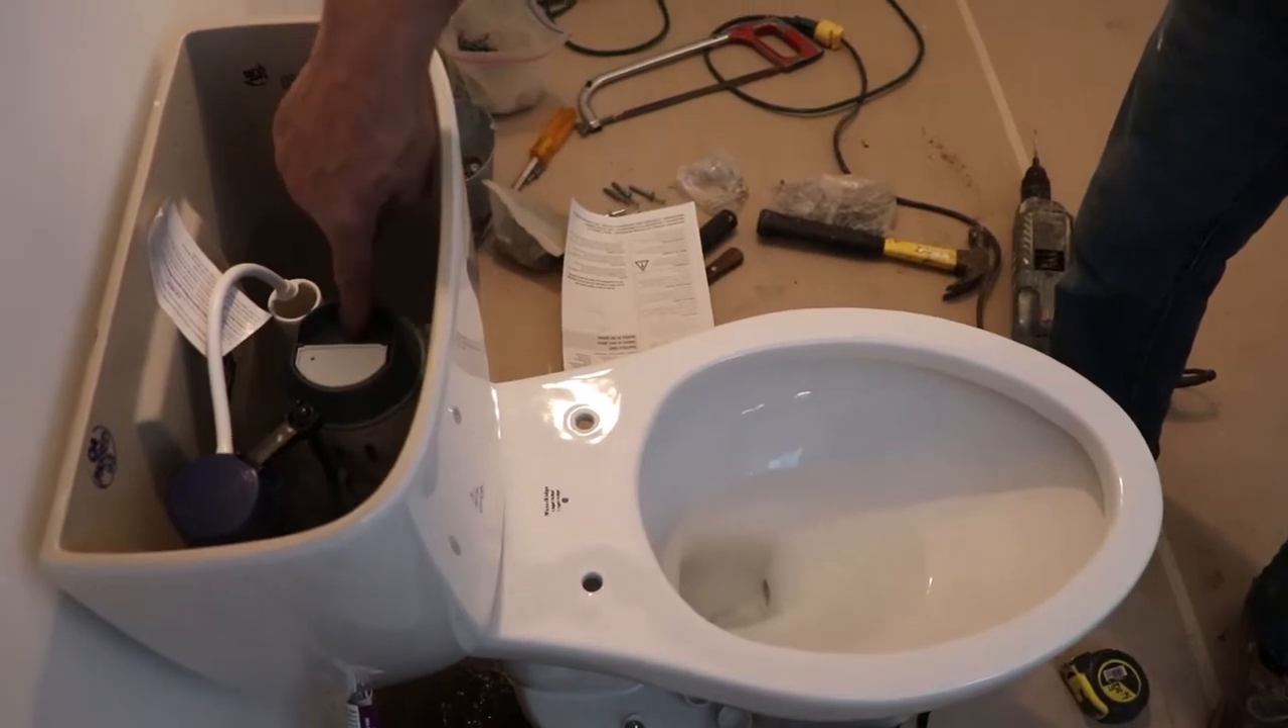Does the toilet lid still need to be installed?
Yes.